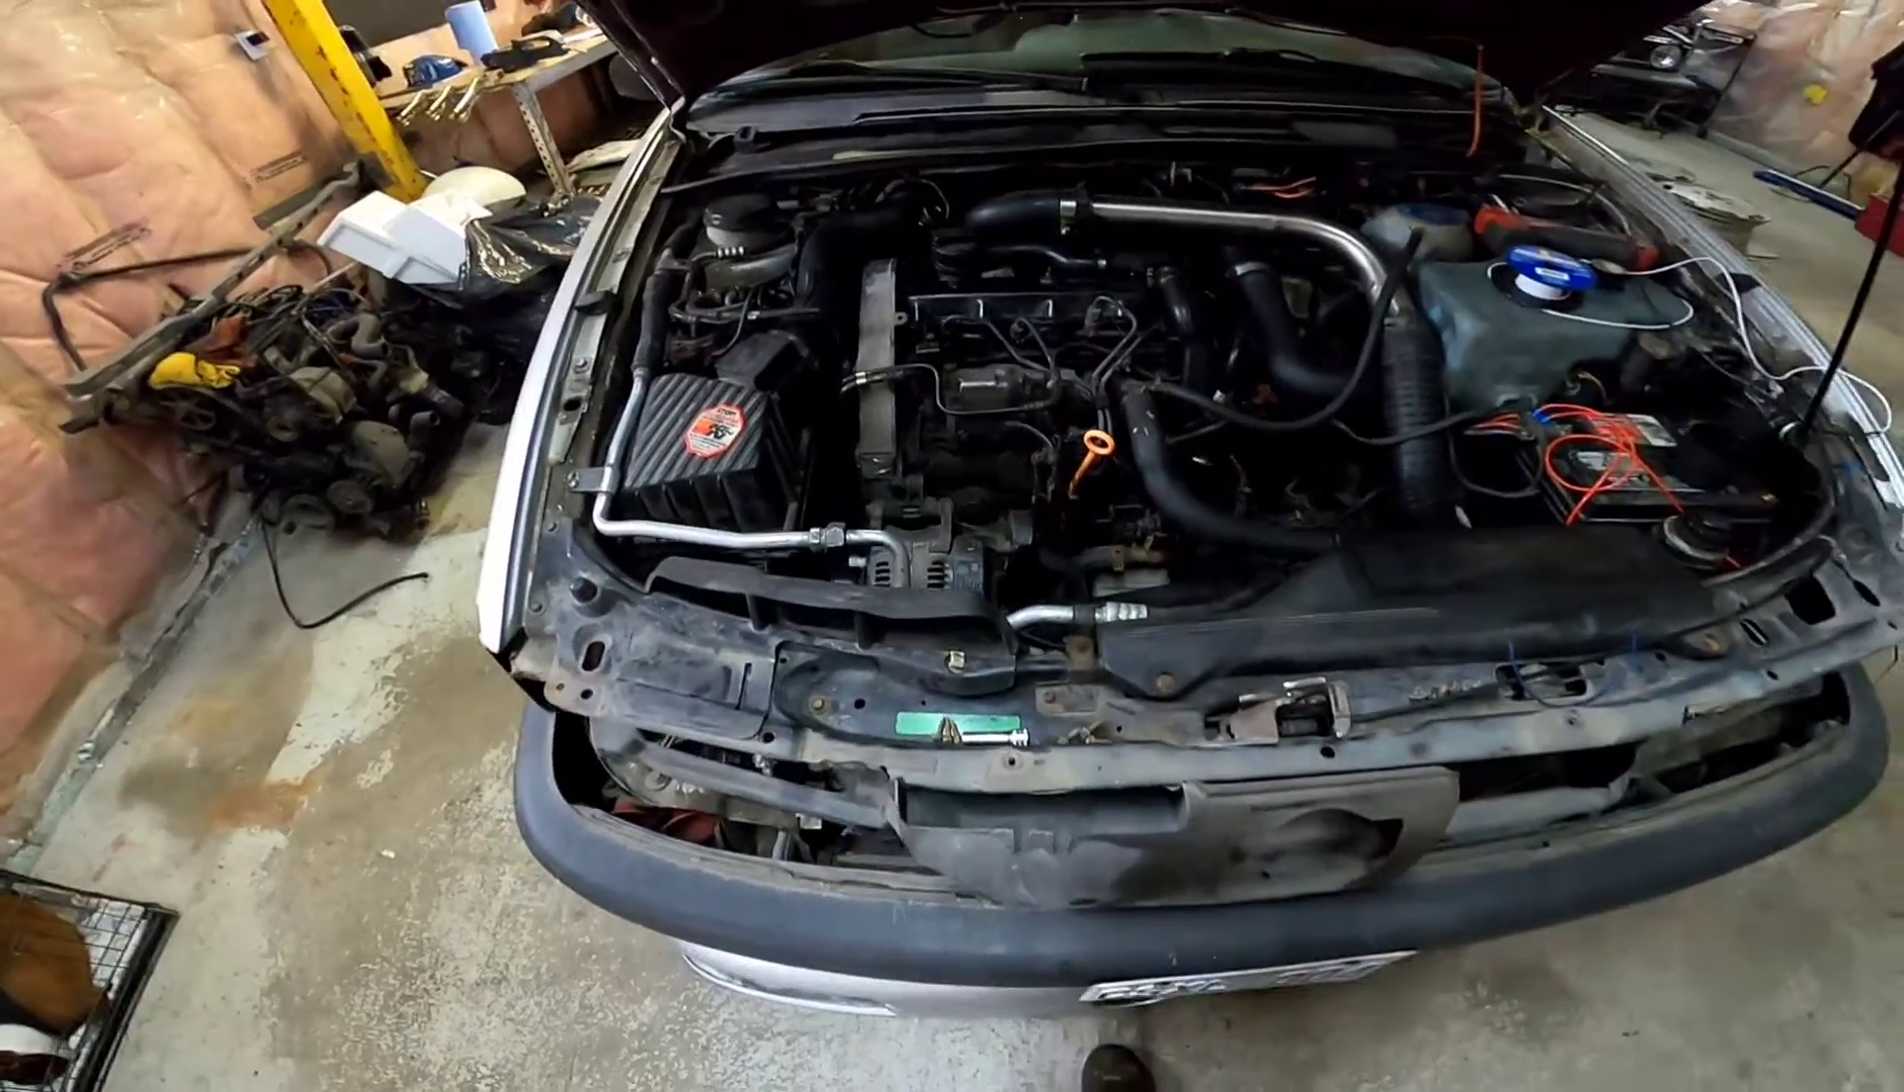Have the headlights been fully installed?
No.